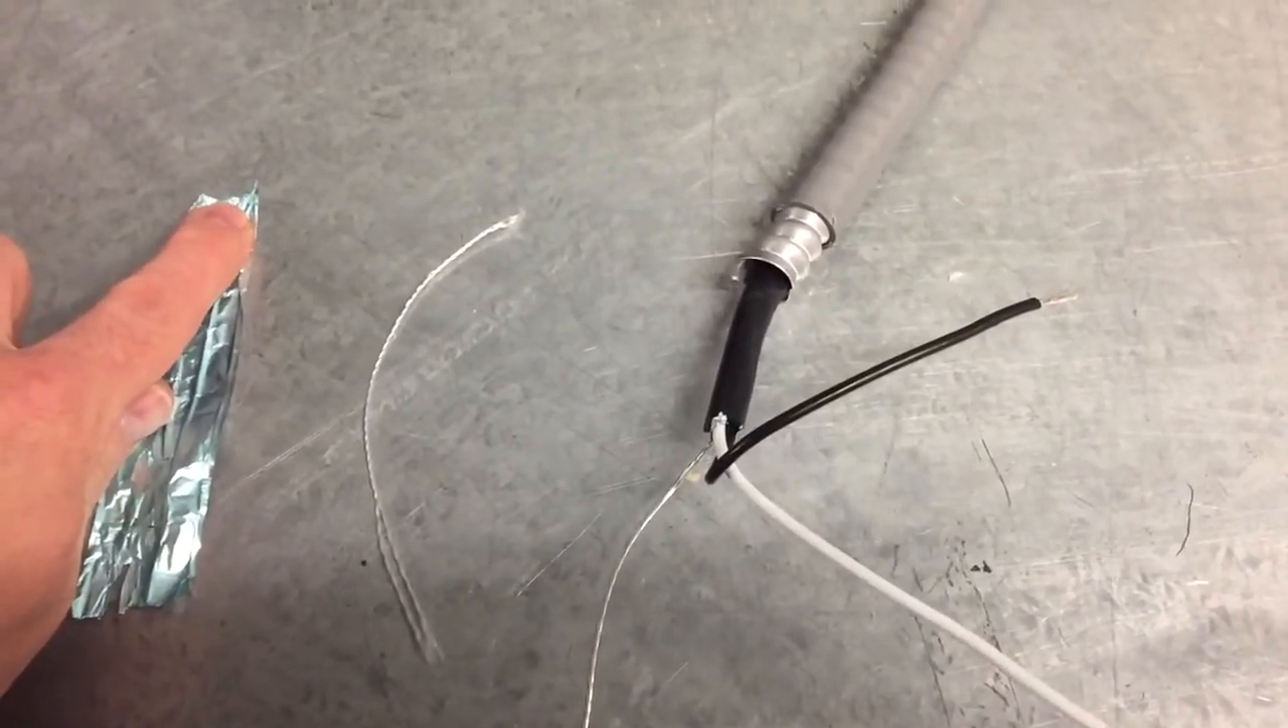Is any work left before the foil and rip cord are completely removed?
No.